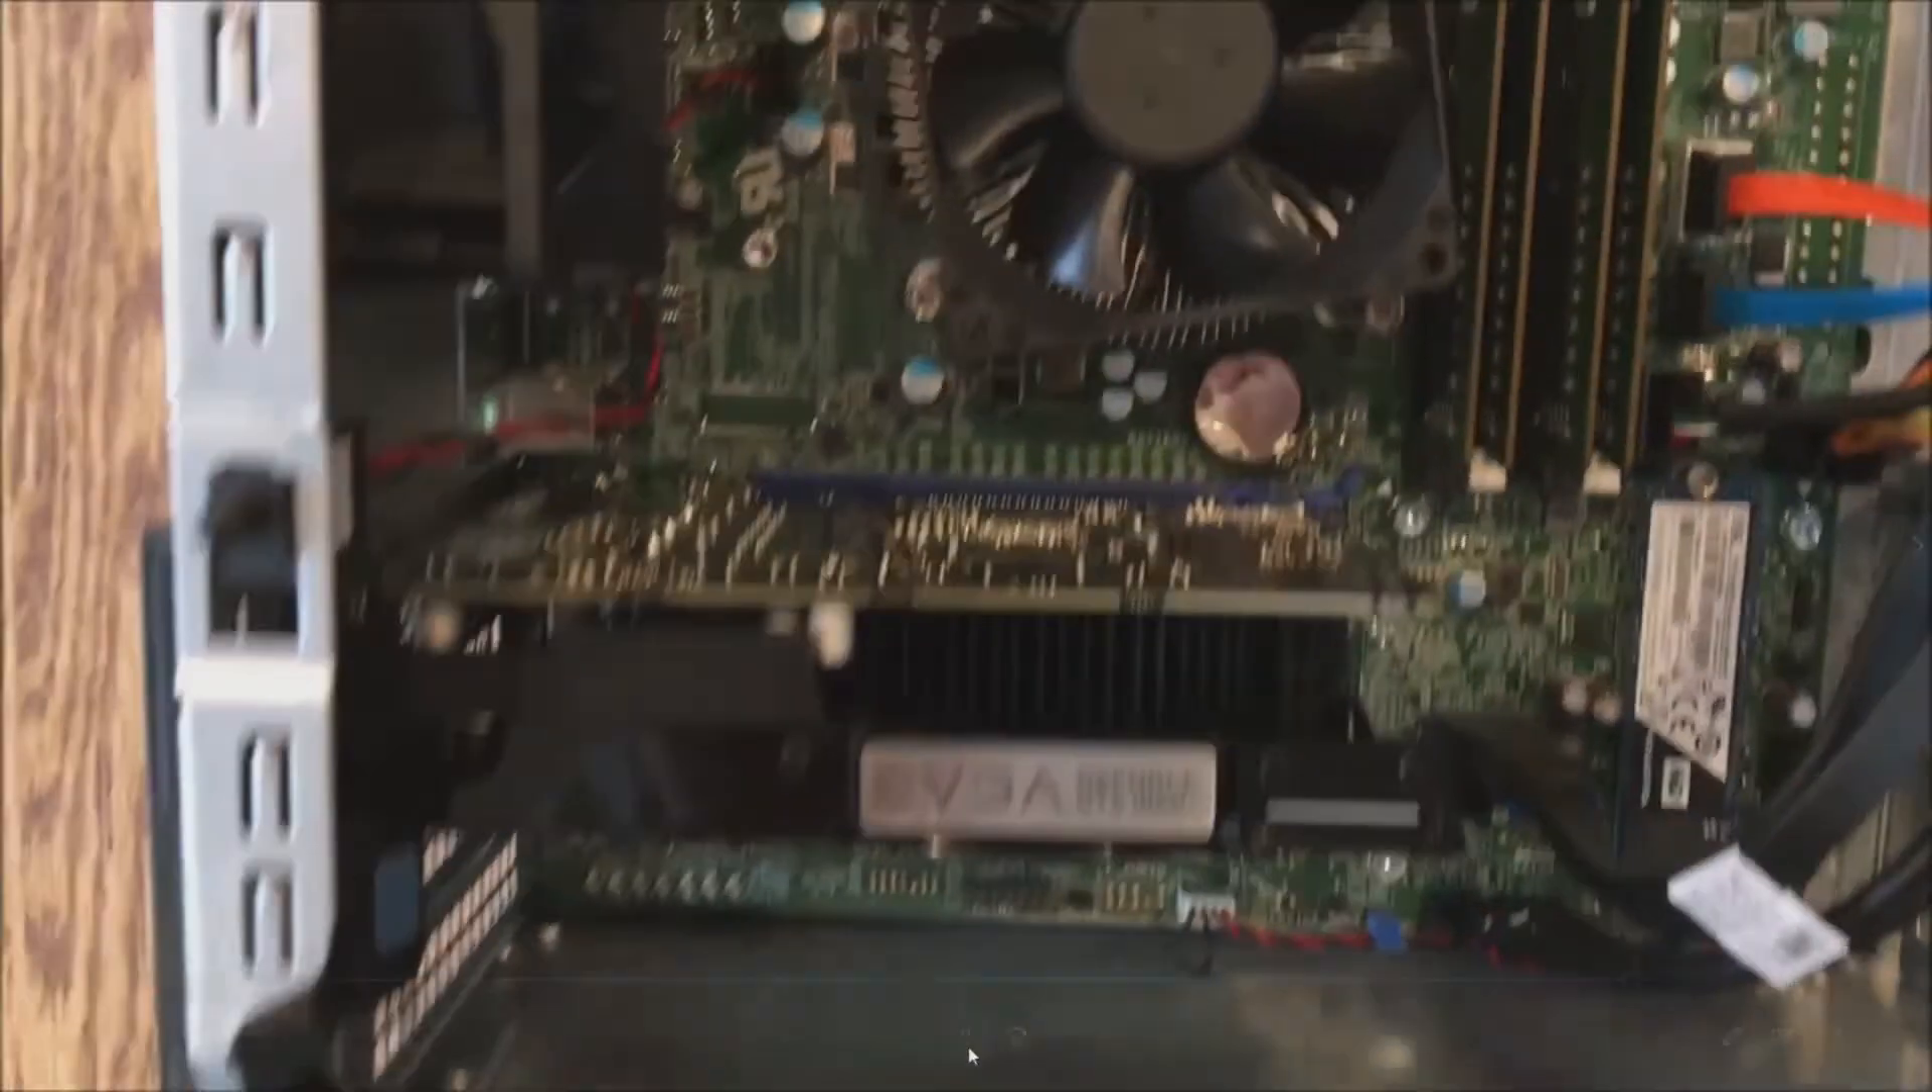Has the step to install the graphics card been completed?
Yes.